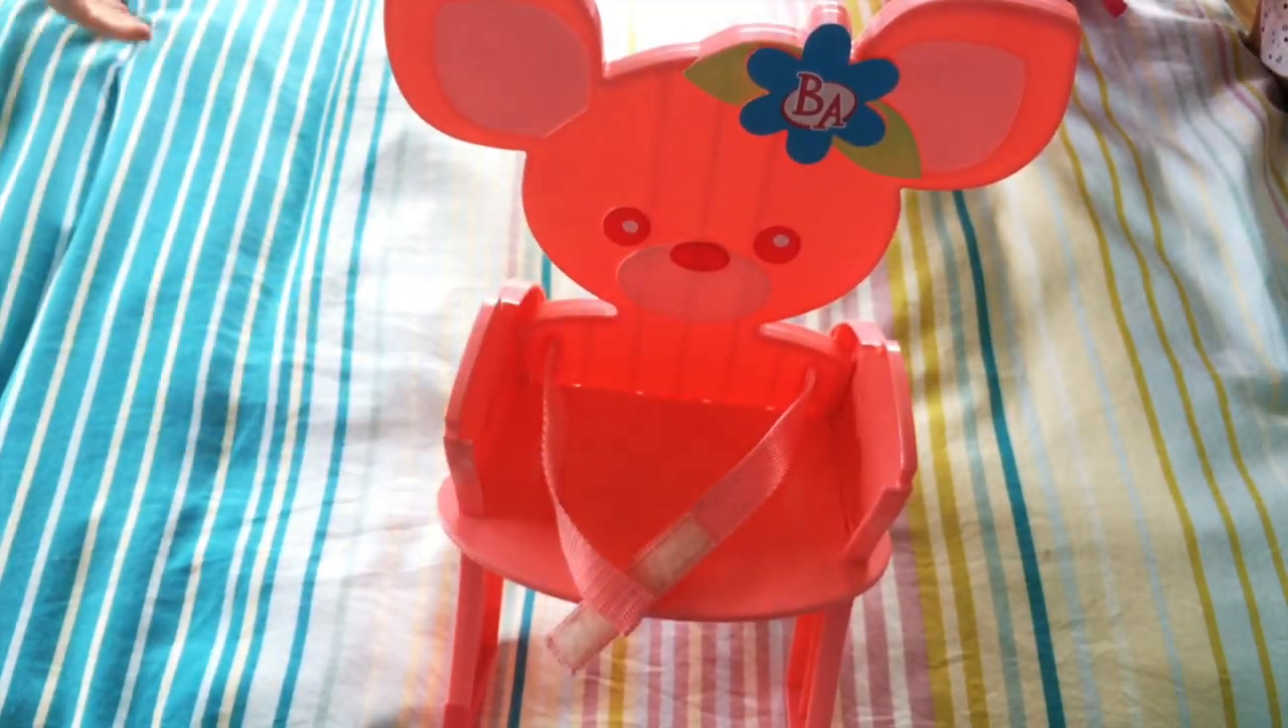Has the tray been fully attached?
No.